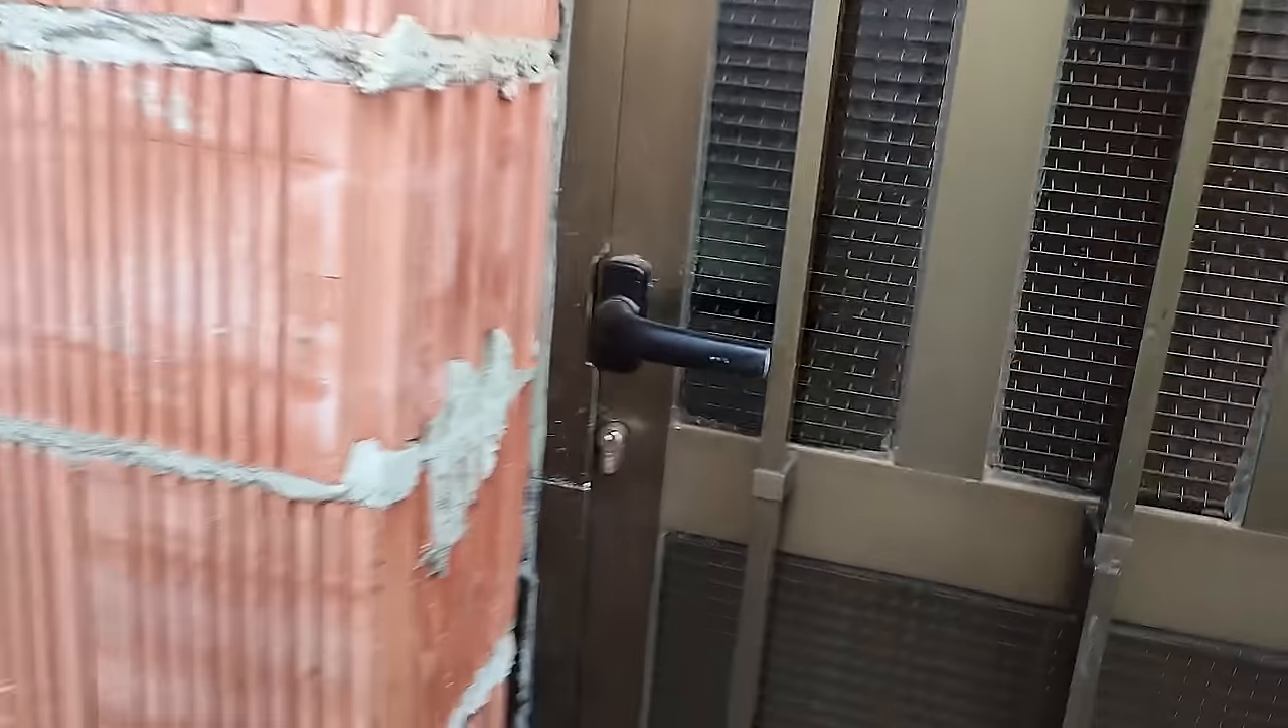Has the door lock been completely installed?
Yes.